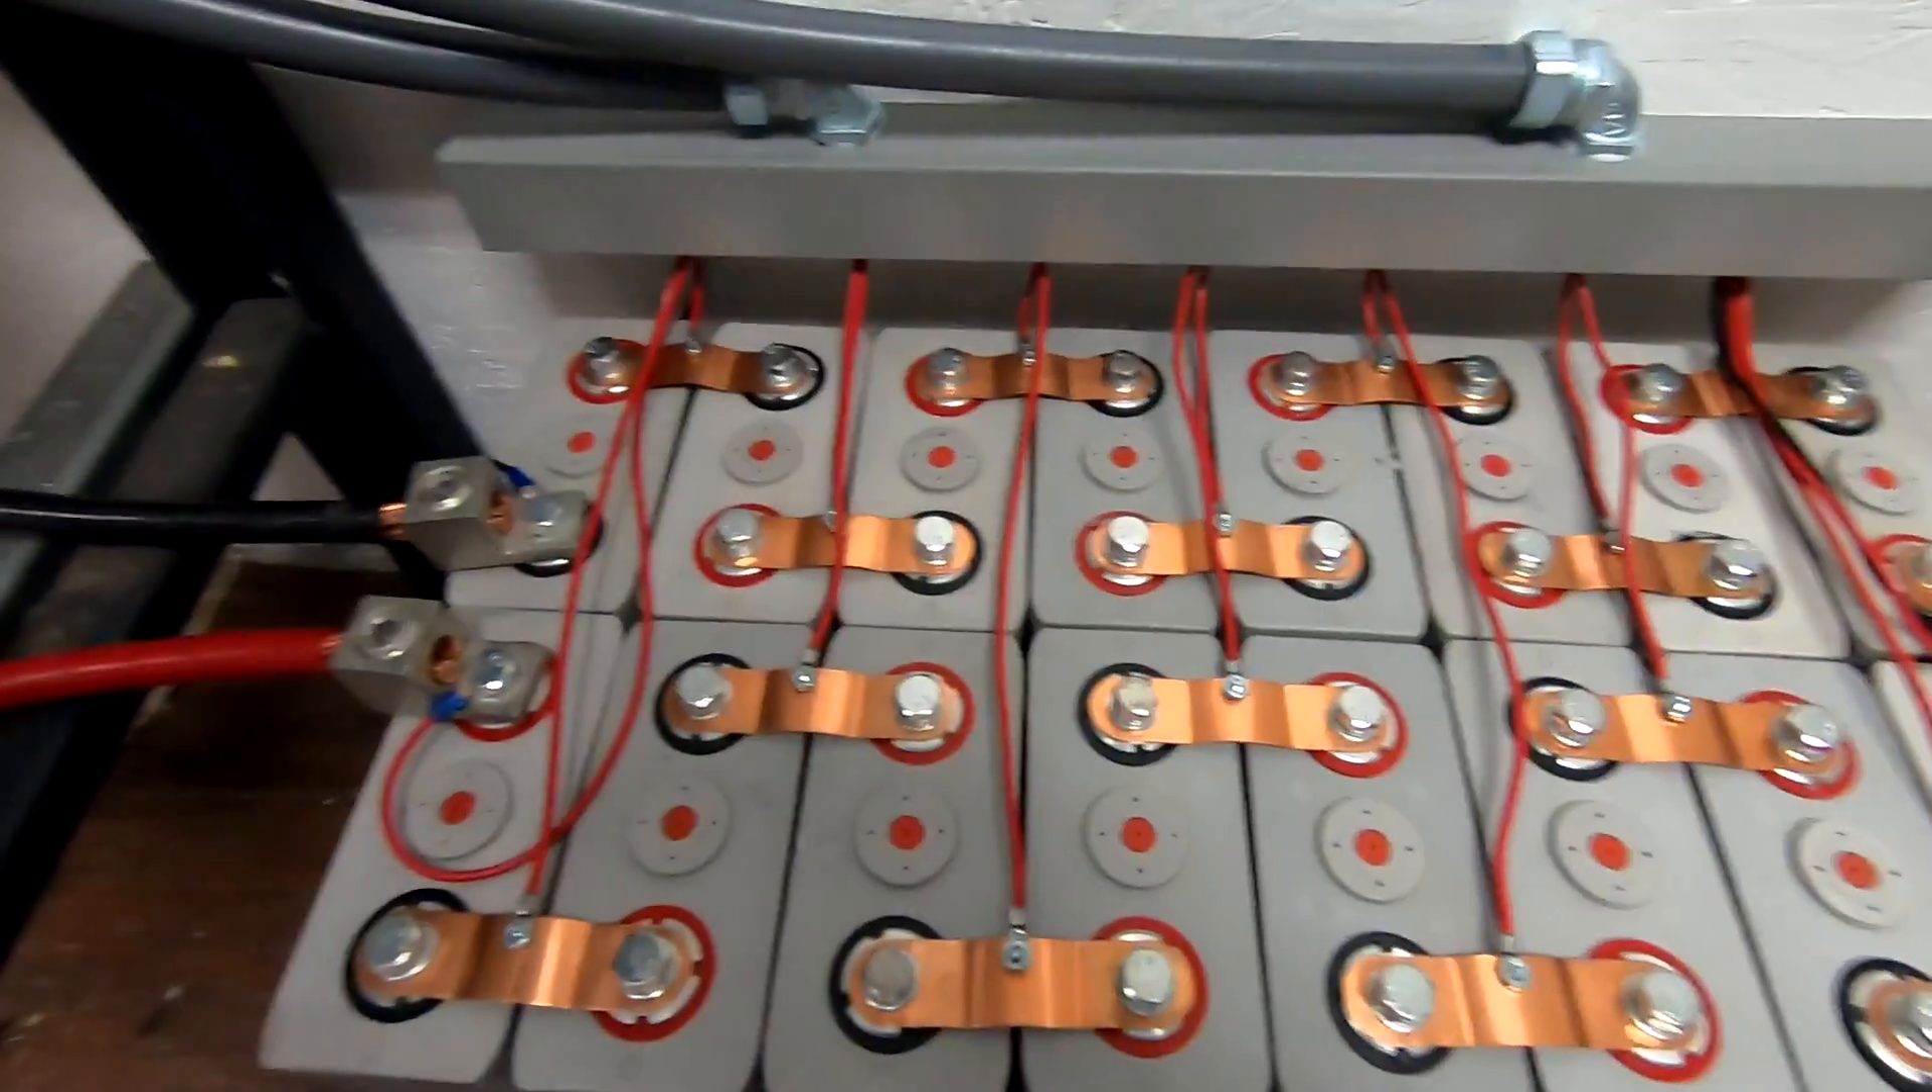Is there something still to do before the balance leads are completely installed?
No.